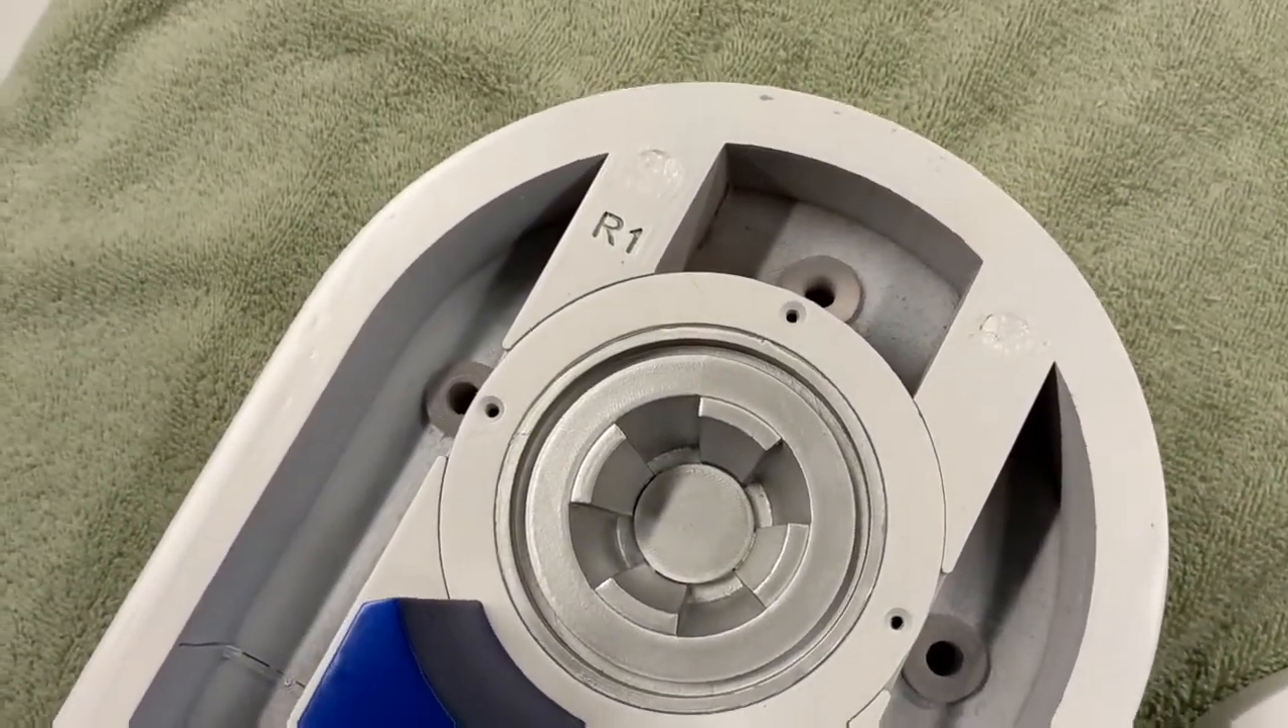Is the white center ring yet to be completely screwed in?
Yes.